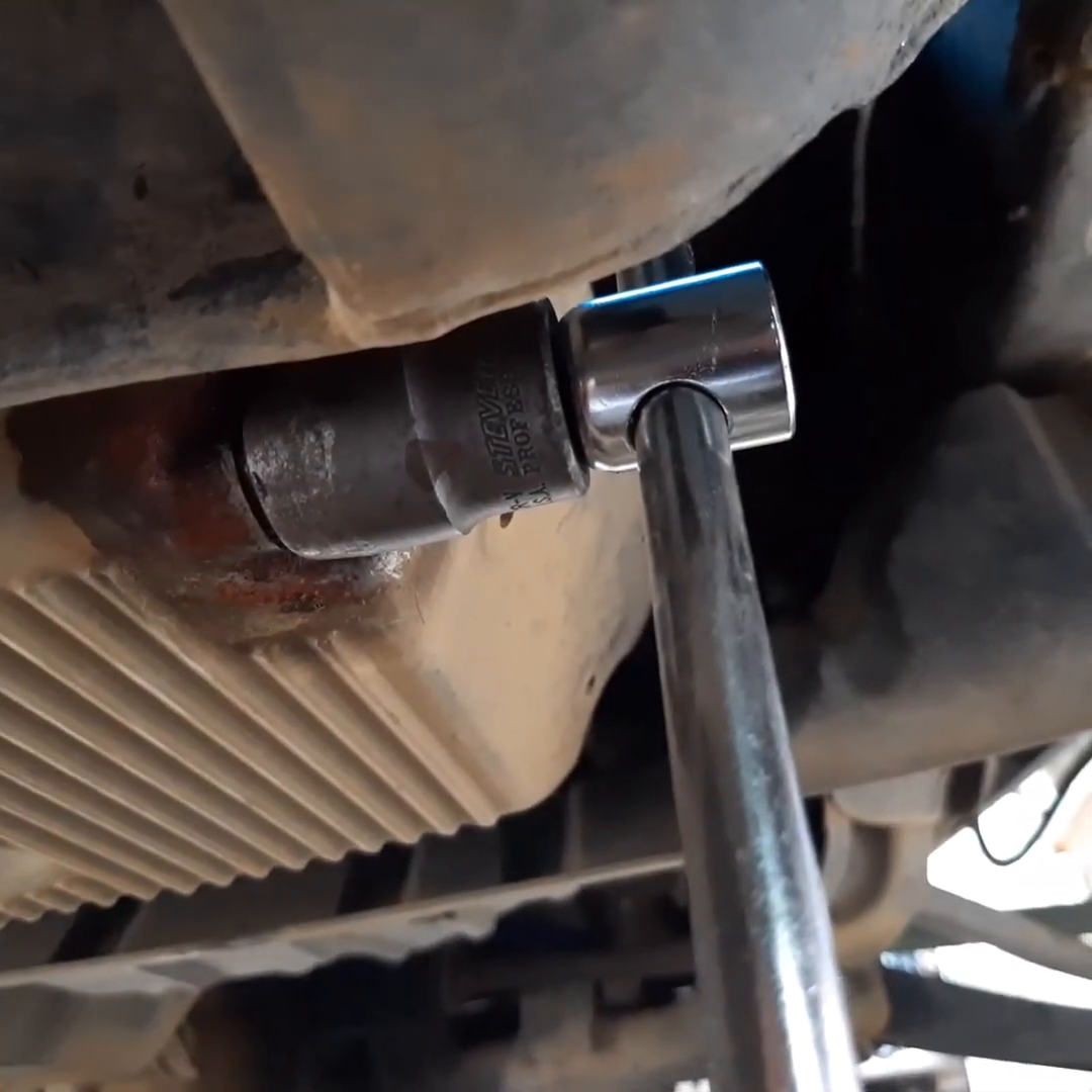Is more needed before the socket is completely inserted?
No.